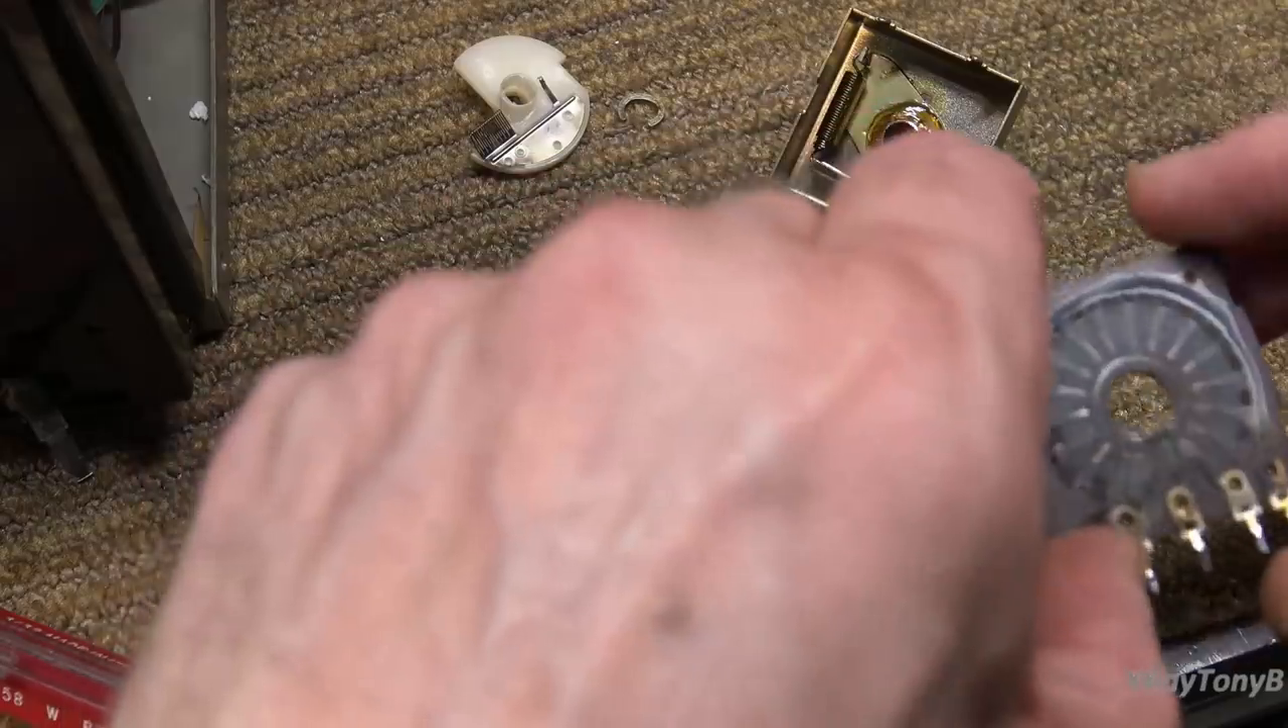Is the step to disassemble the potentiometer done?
Yes.